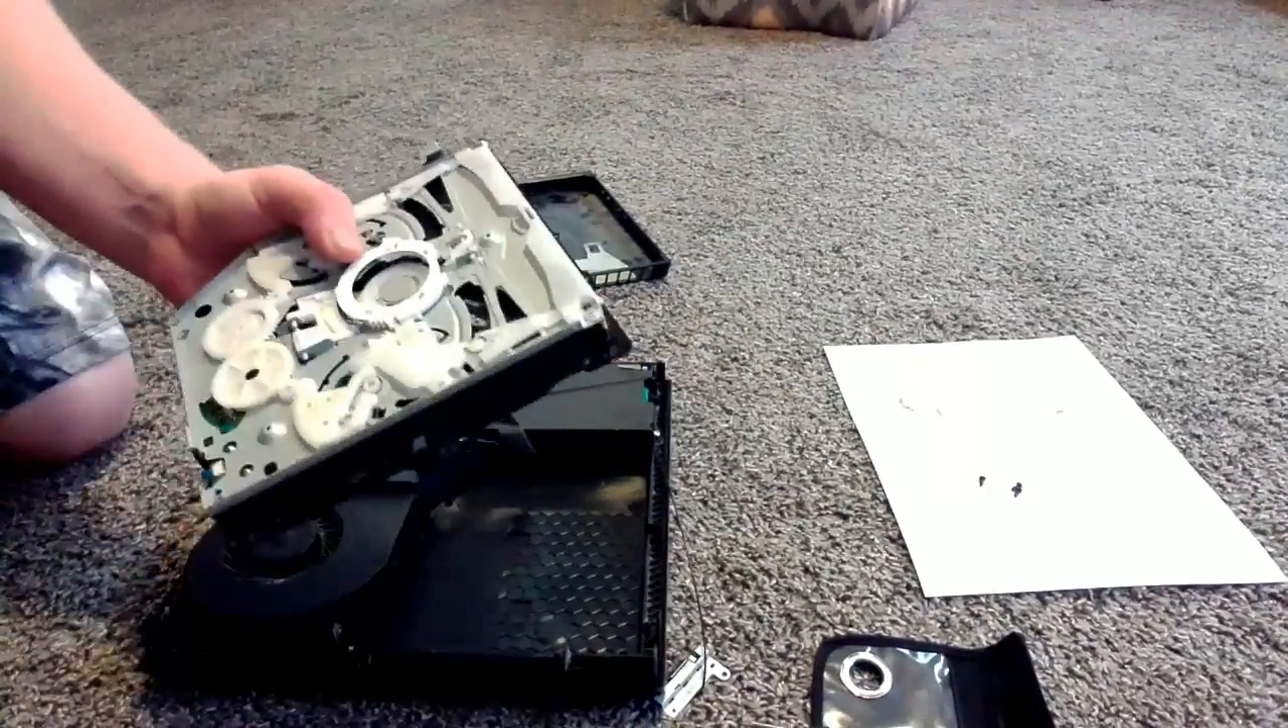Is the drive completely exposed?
Yes.